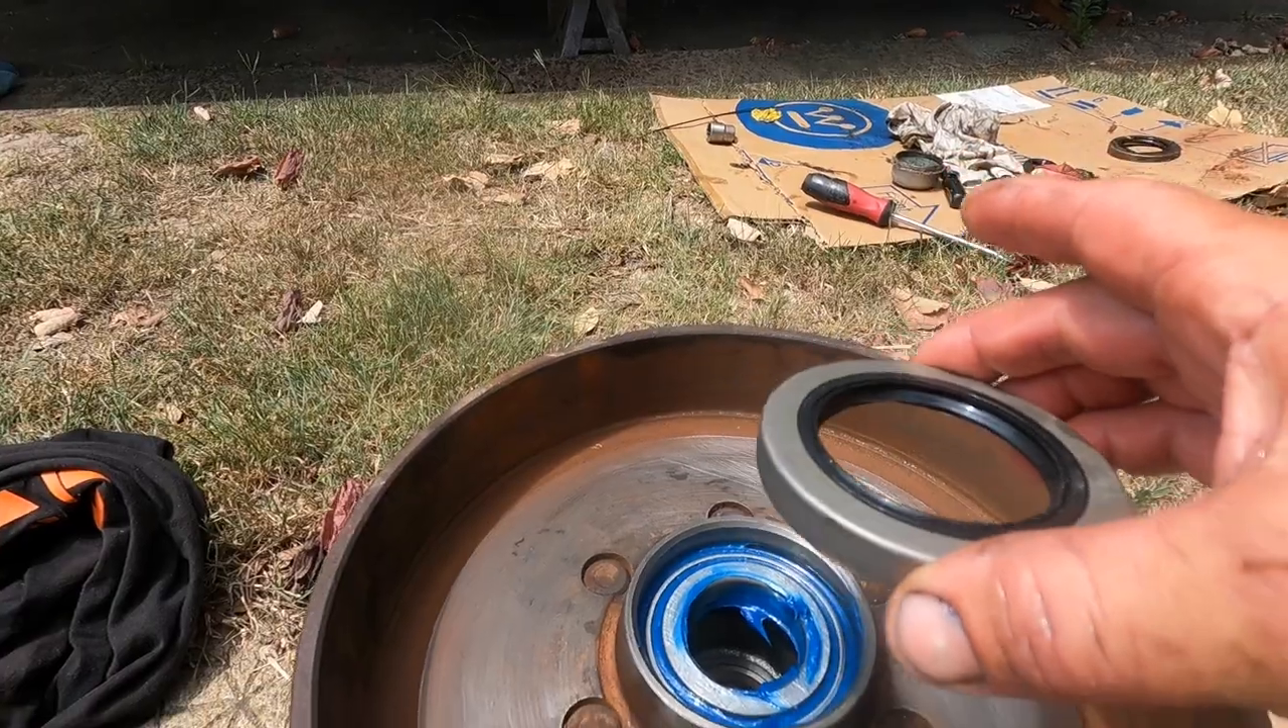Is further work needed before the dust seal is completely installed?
Yes.